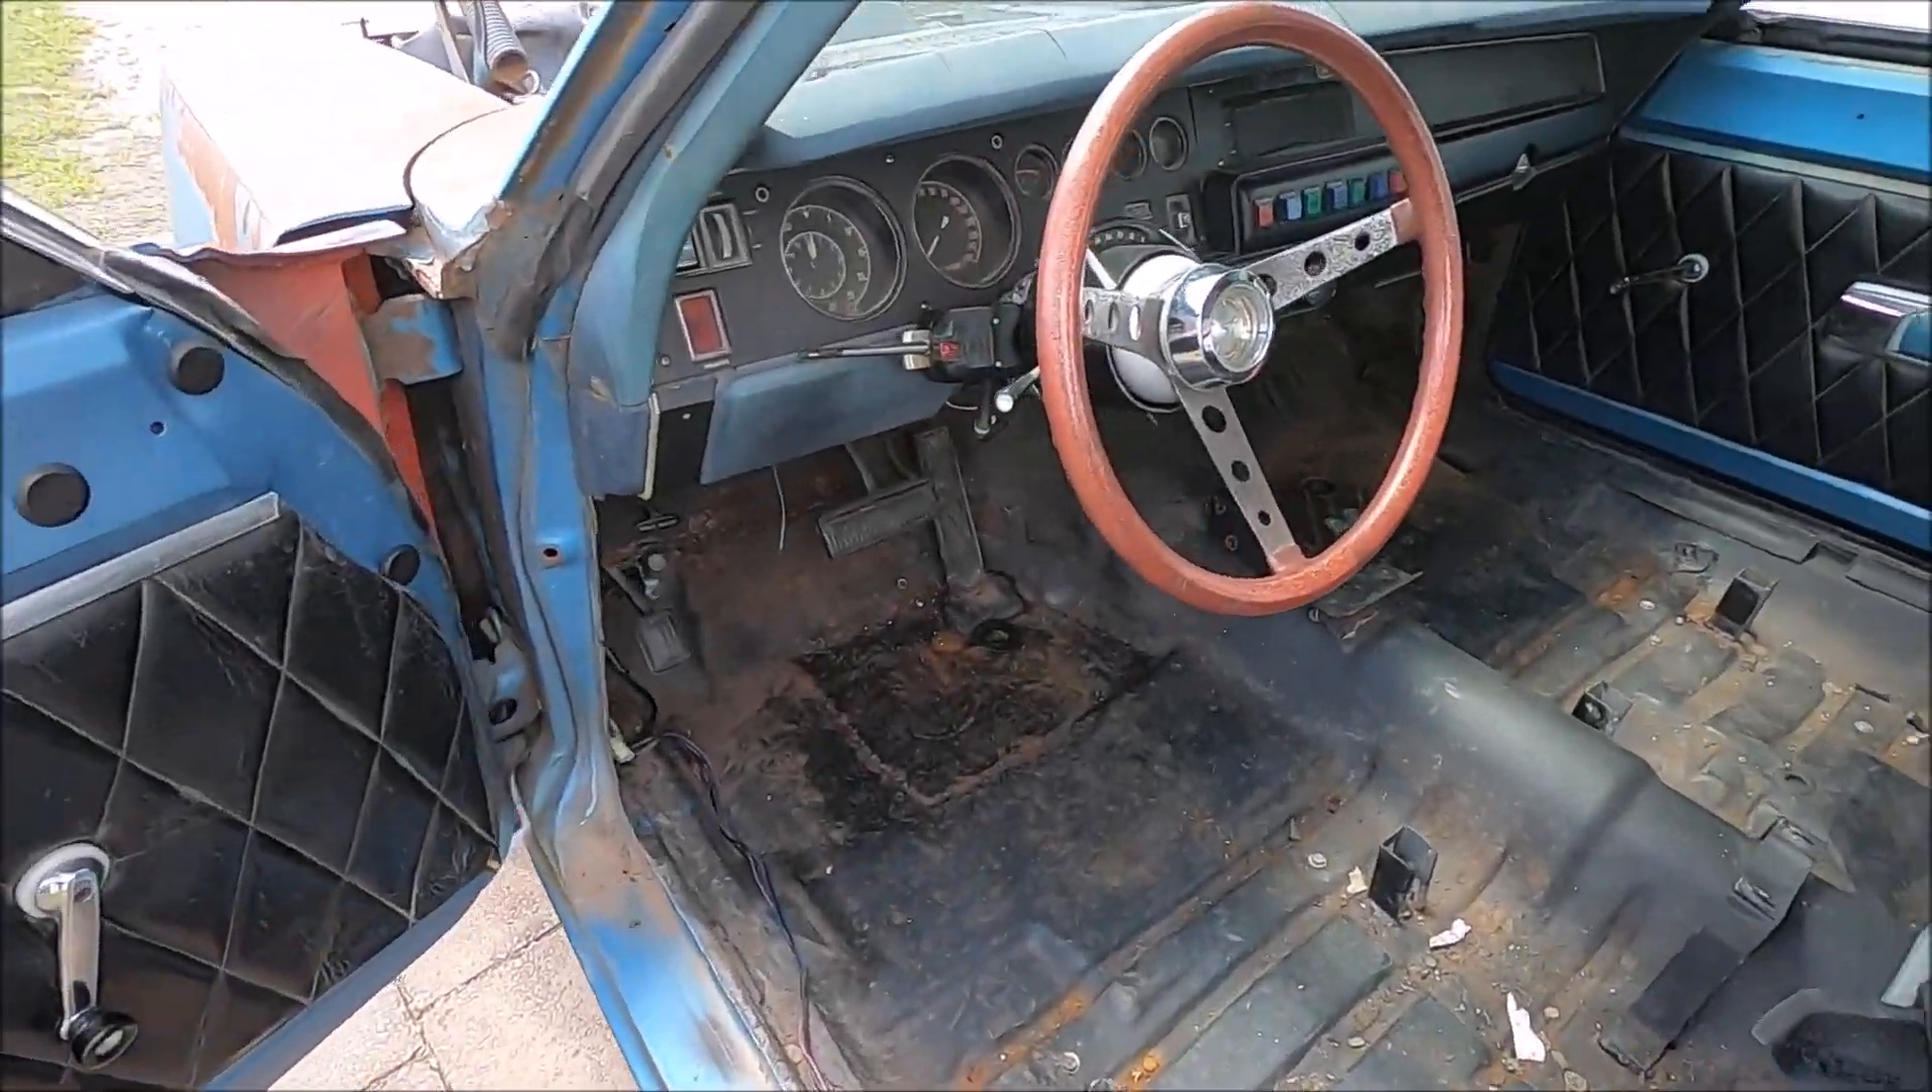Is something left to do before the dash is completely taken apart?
Yes.